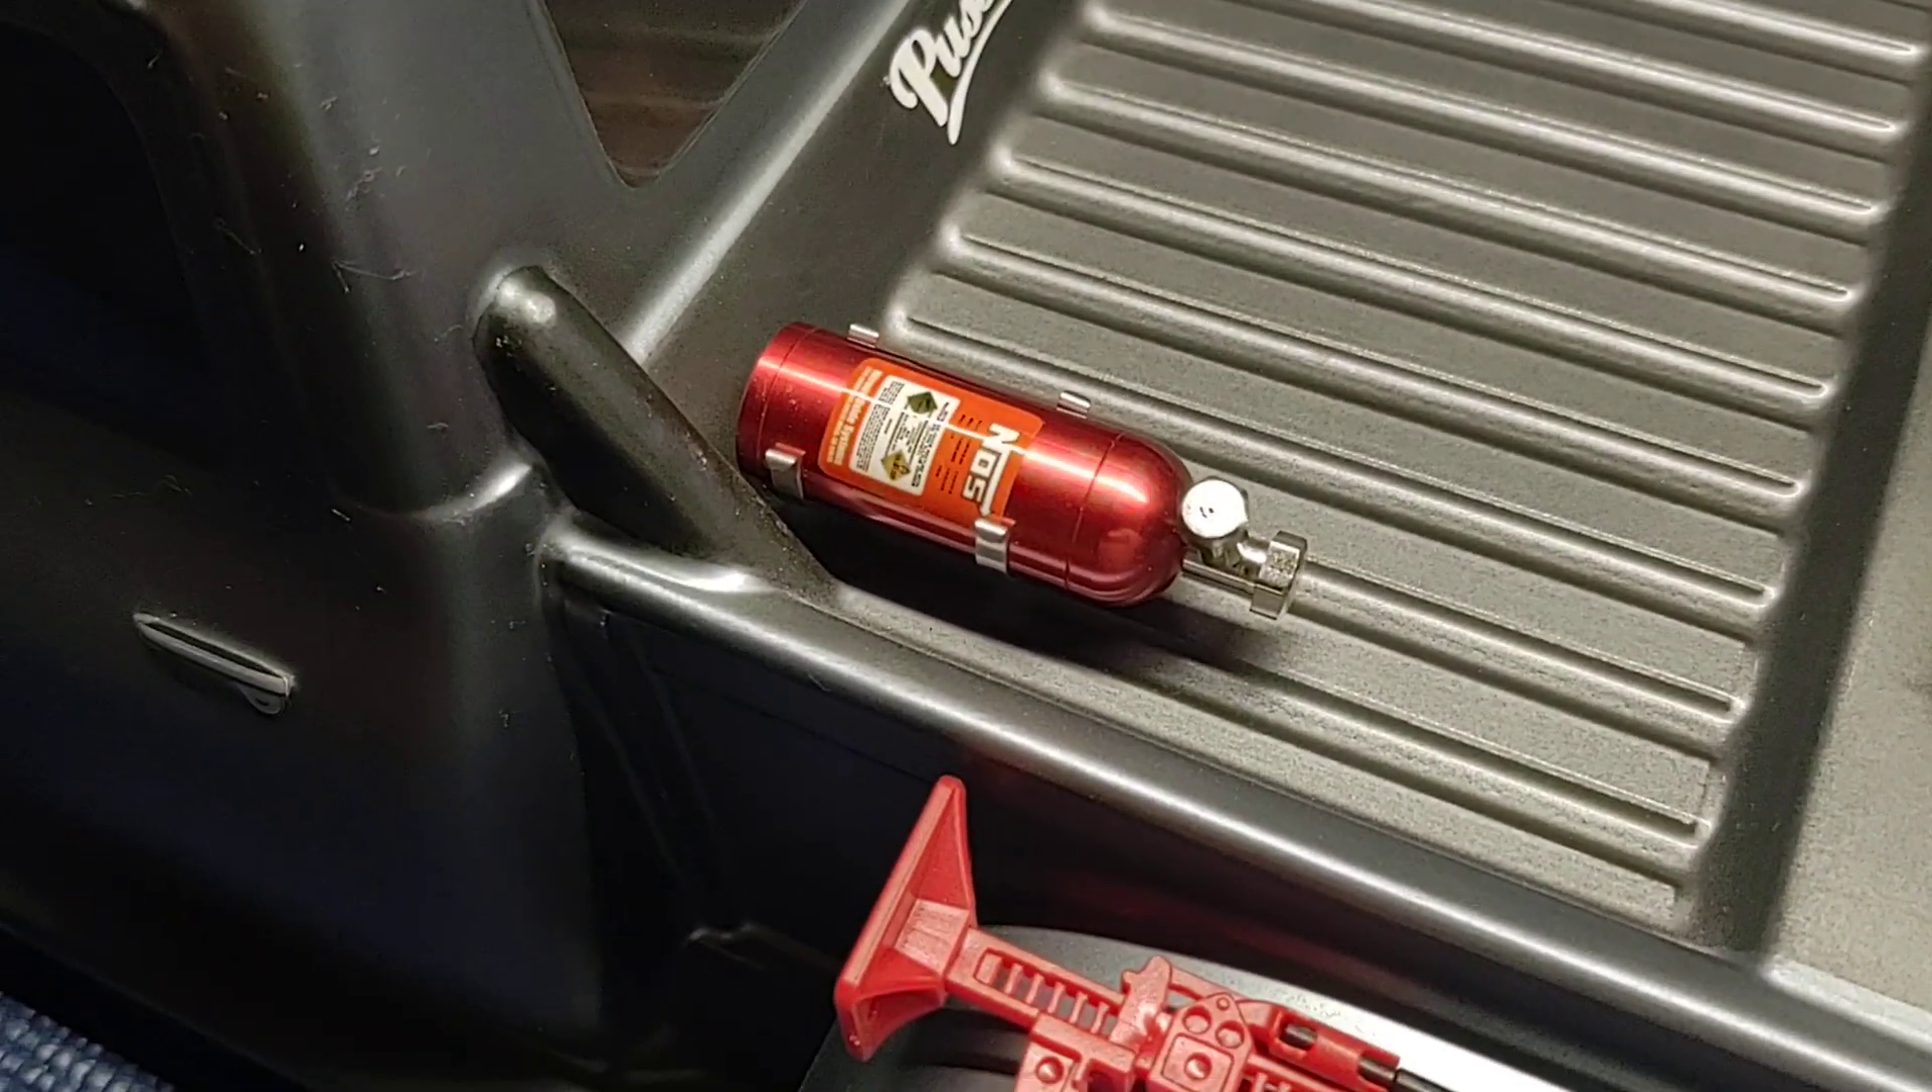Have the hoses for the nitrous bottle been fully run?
No.